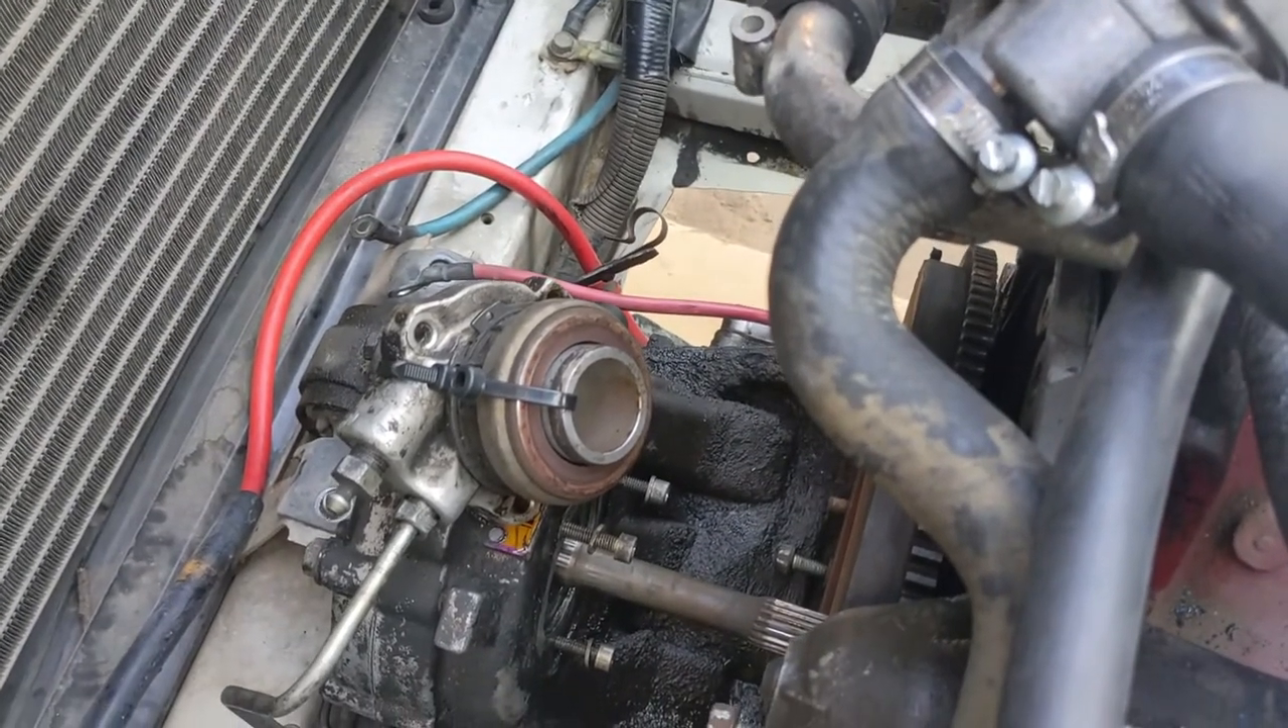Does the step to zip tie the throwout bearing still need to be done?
No.